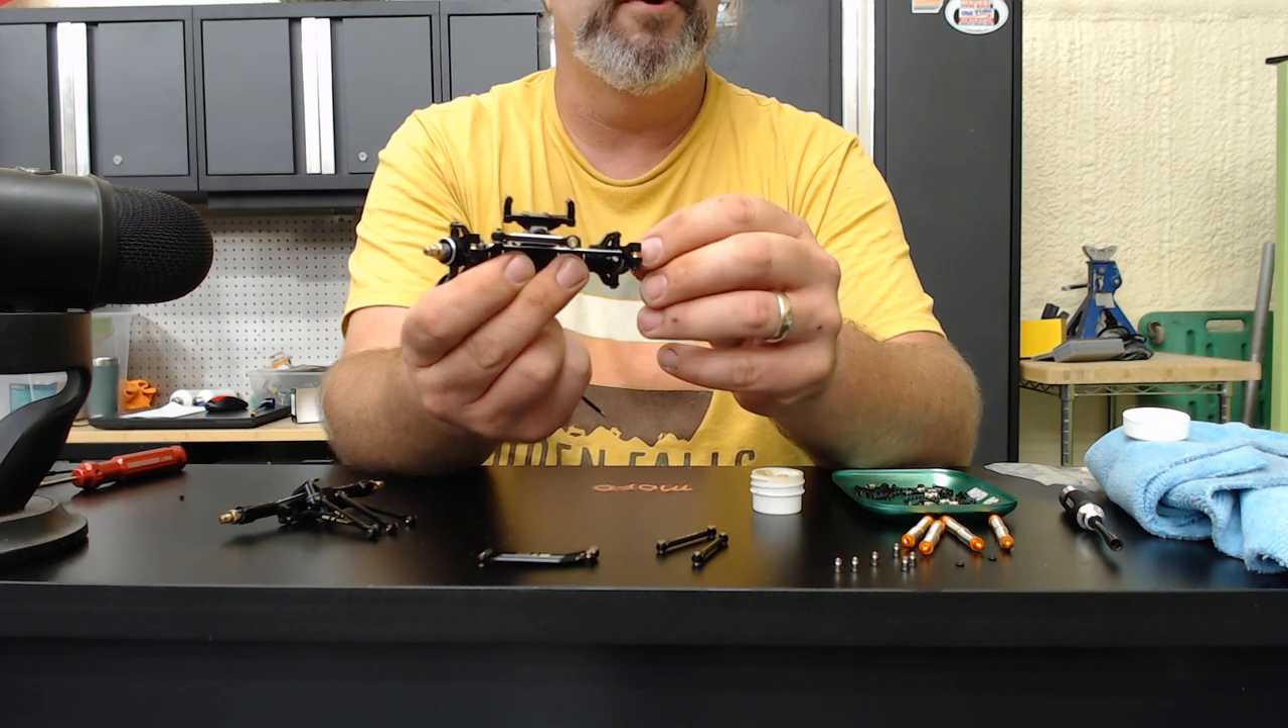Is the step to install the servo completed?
No.